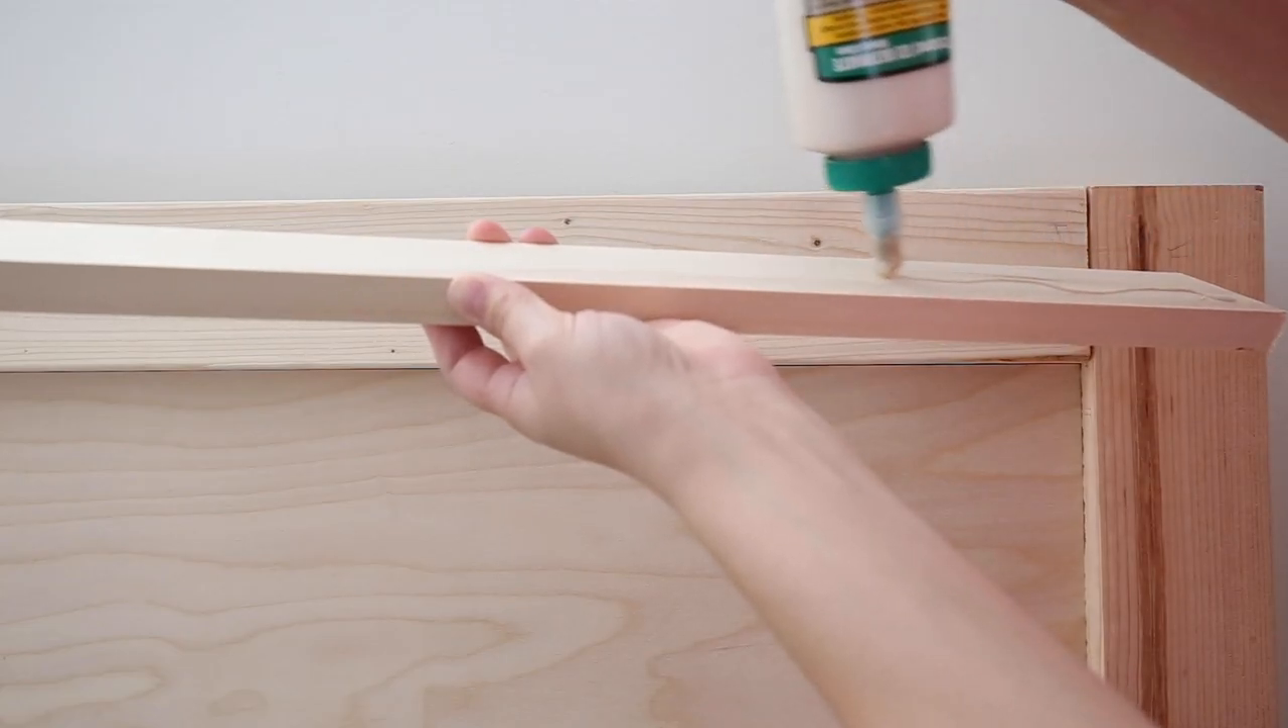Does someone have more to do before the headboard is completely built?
Yes.